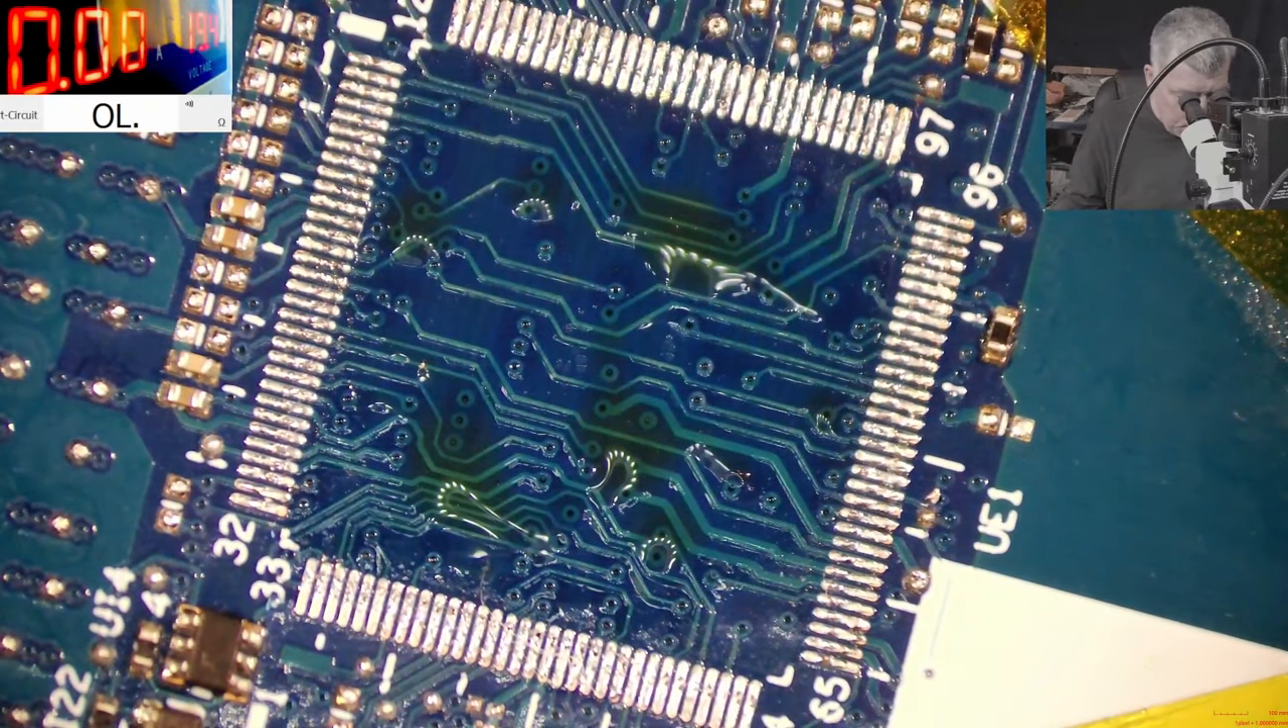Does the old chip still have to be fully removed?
No.